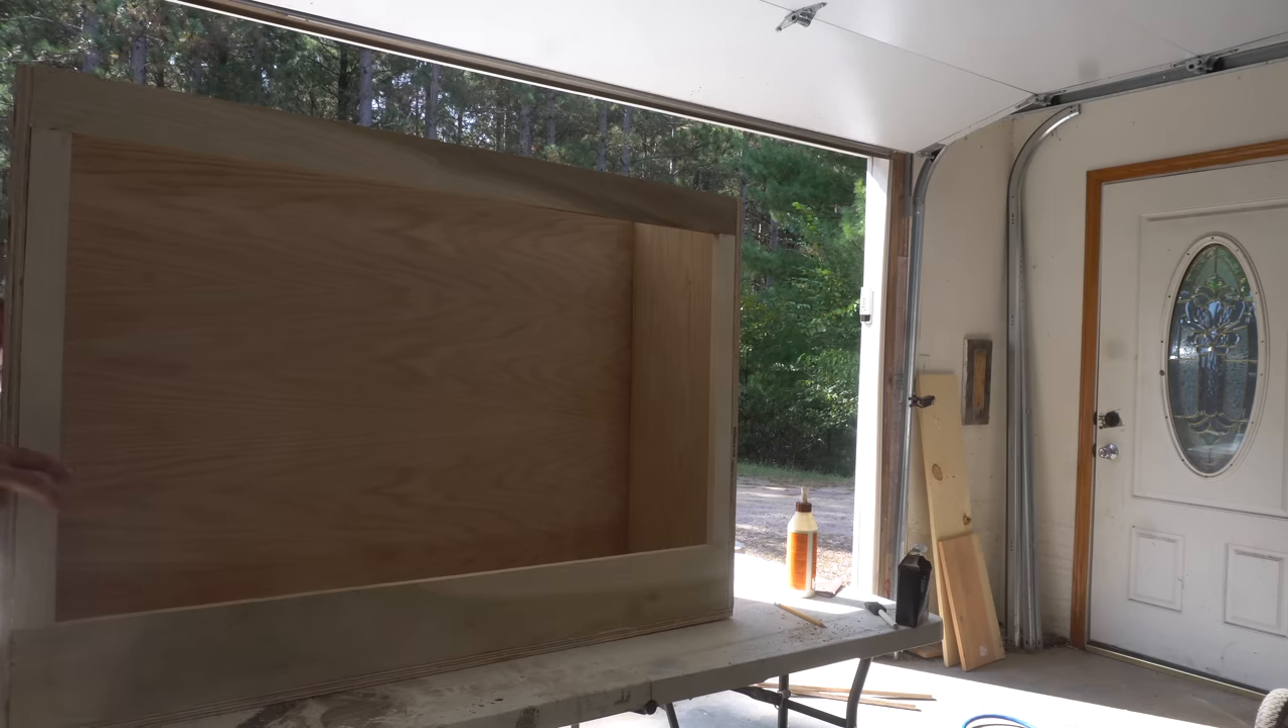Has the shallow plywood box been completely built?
Yes.